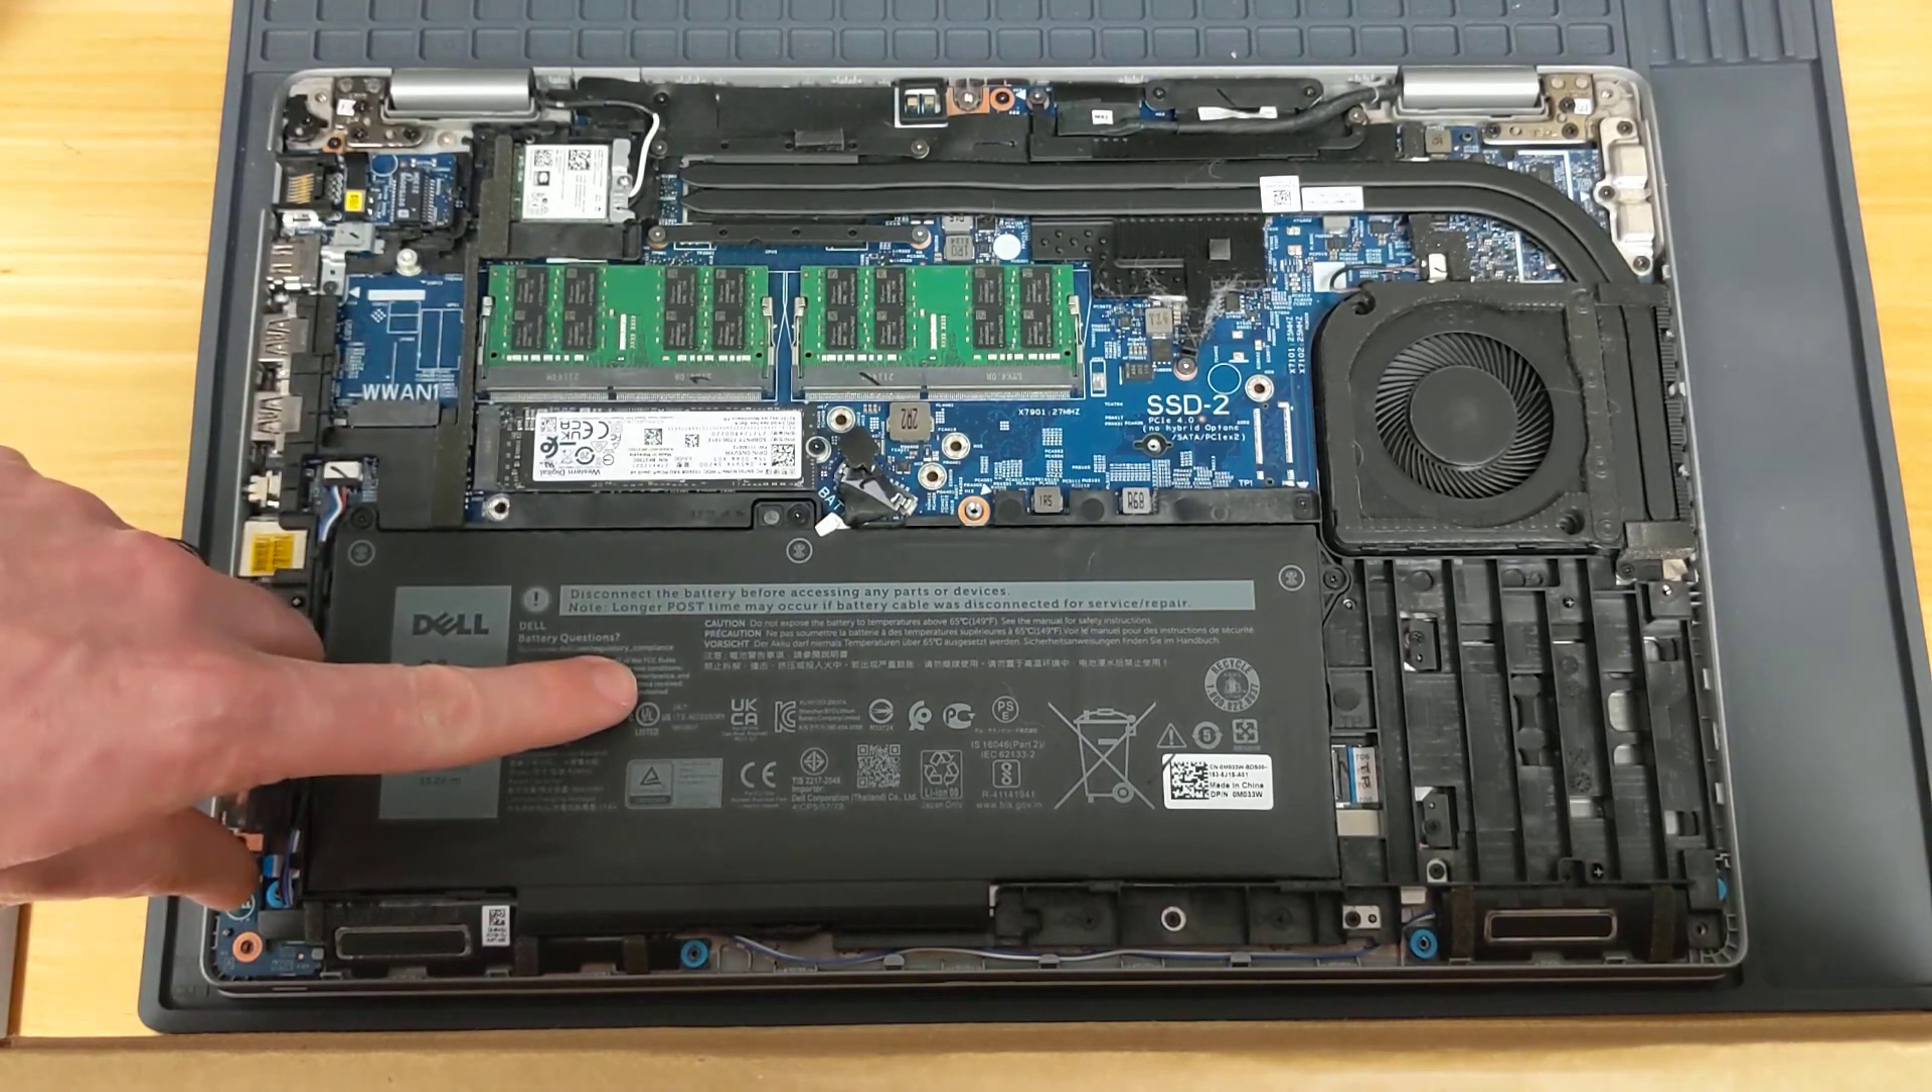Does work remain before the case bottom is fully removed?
No.